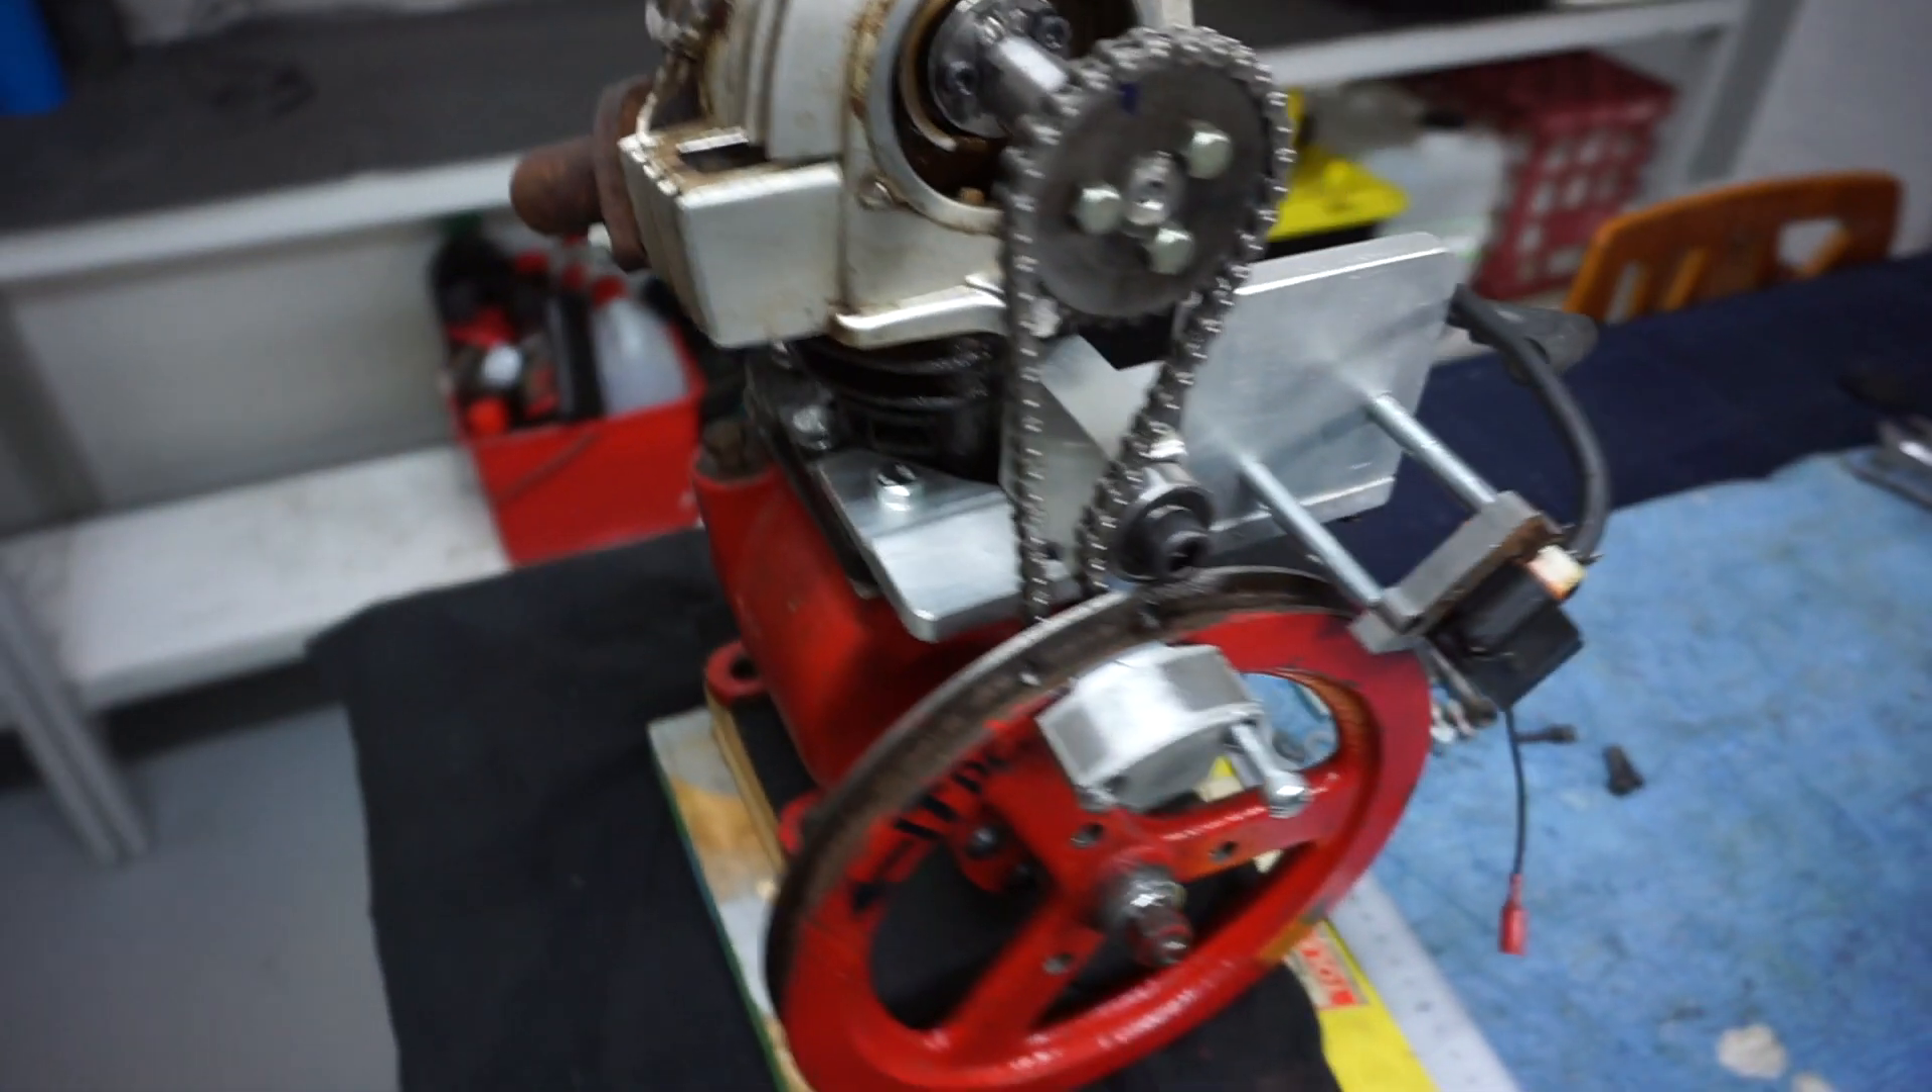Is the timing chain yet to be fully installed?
No.